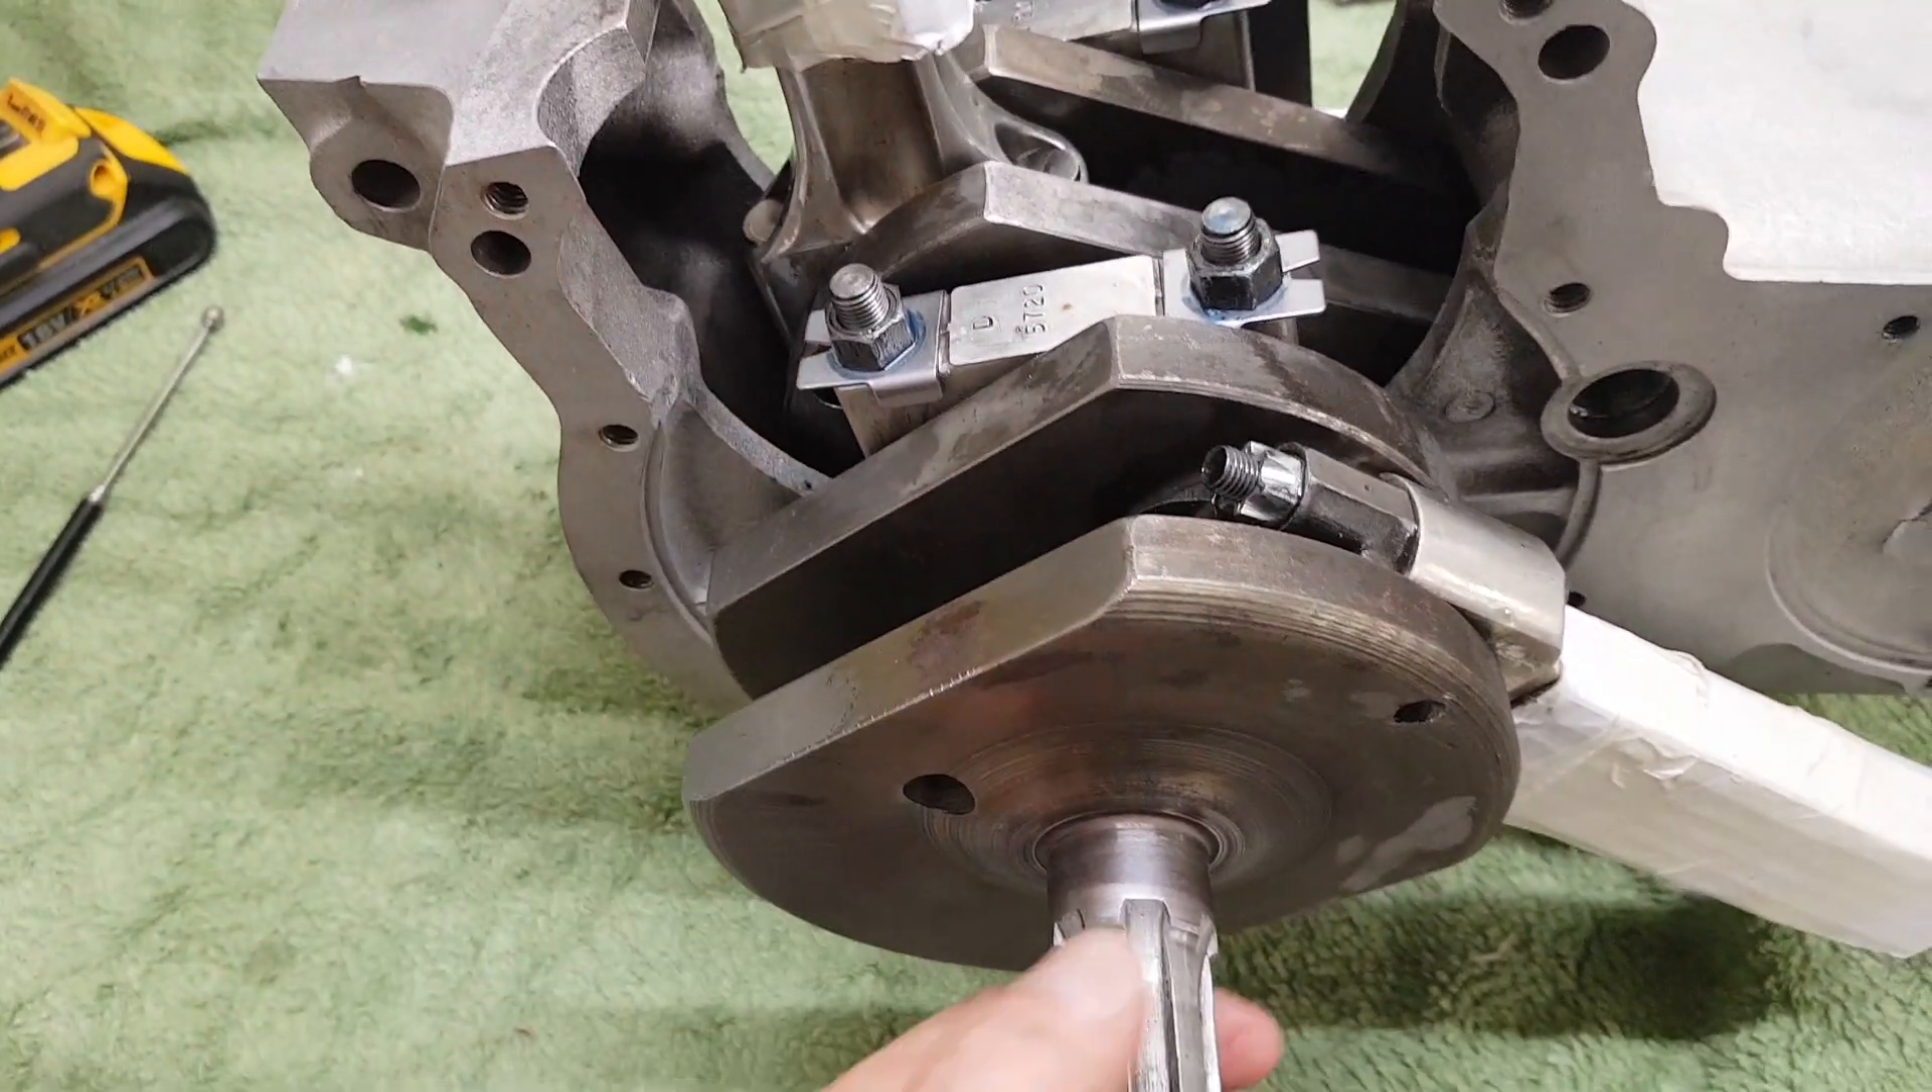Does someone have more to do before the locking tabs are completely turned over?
Yes.